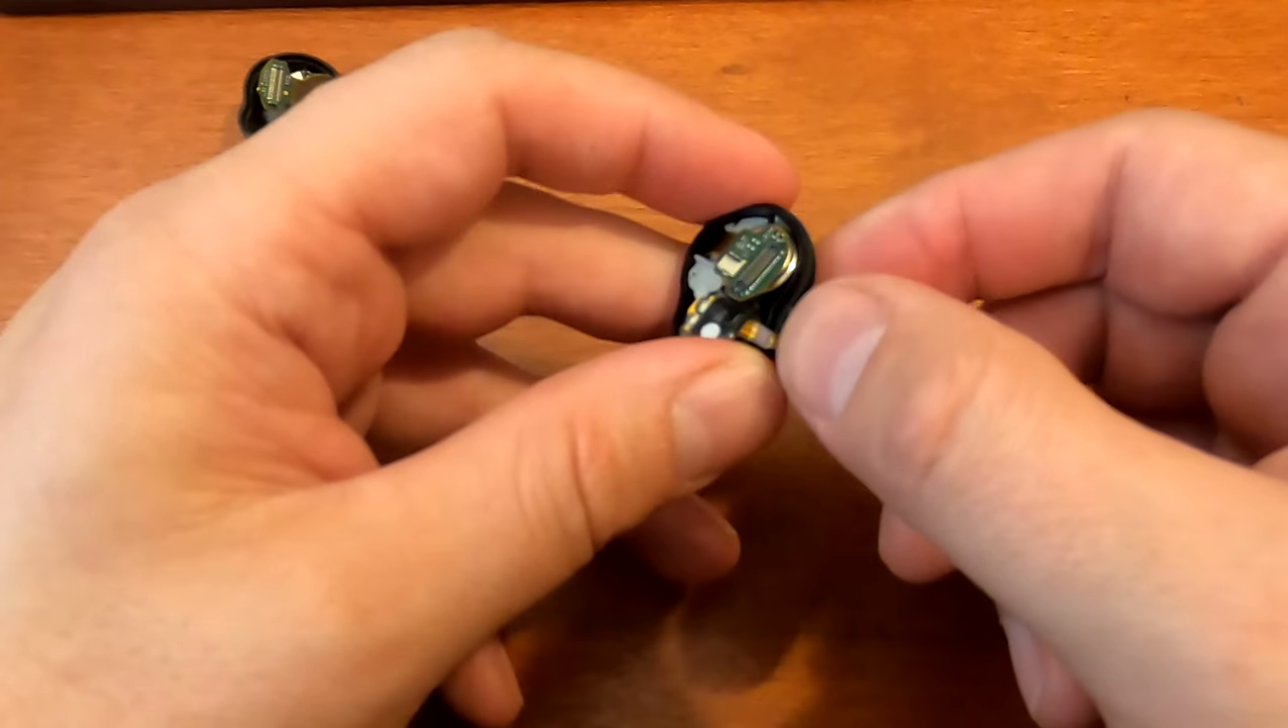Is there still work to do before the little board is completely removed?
Yes.